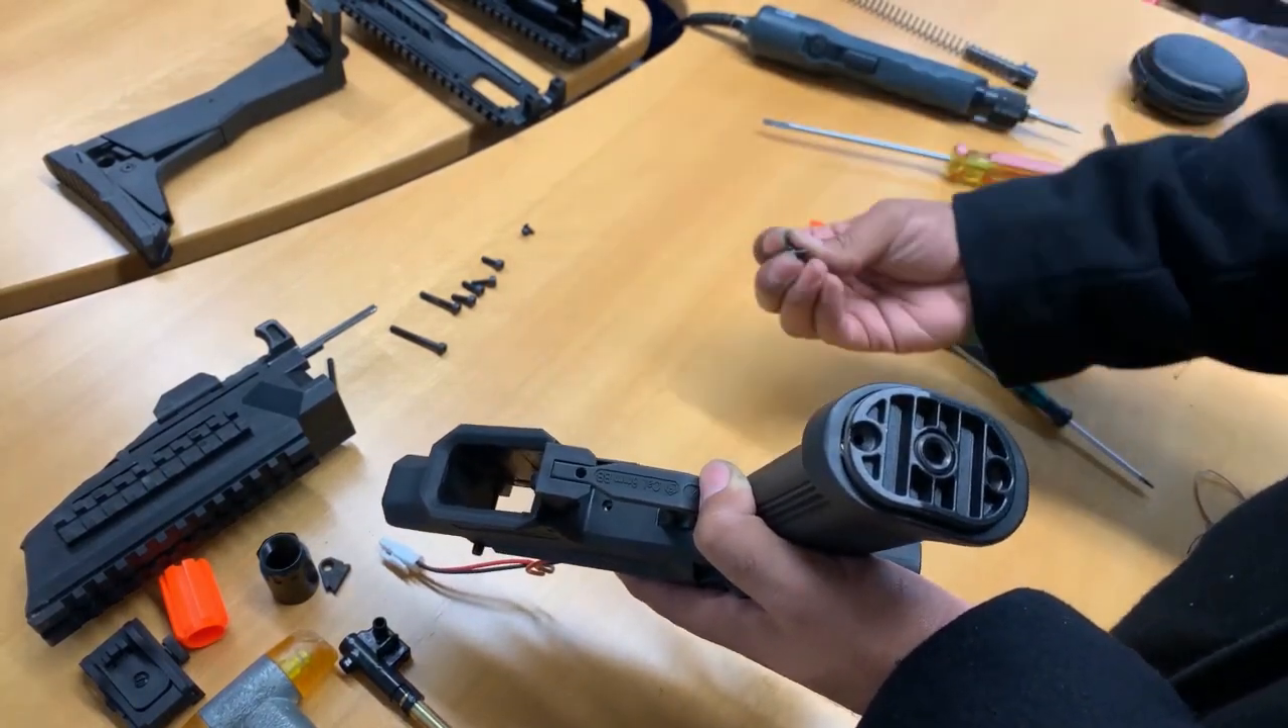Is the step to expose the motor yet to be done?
Yes.